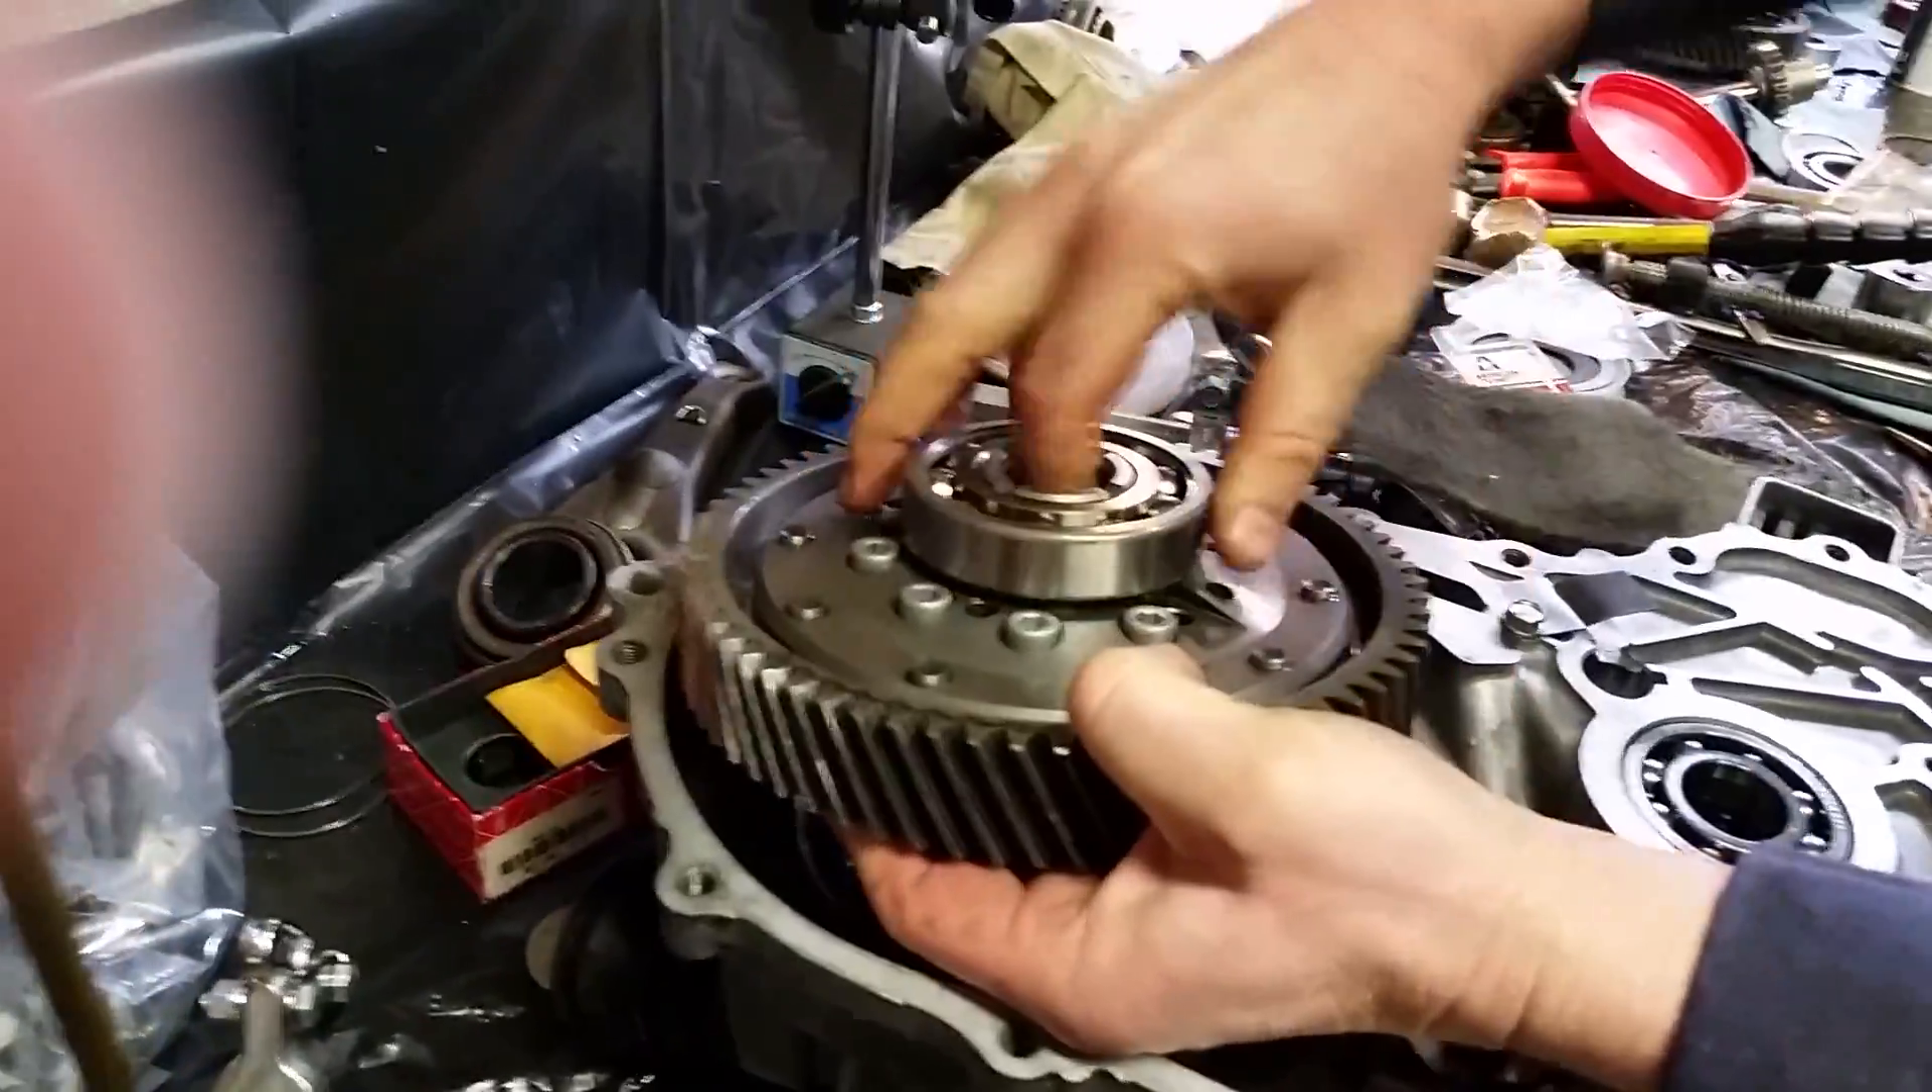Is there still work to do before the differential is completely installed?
Yes.